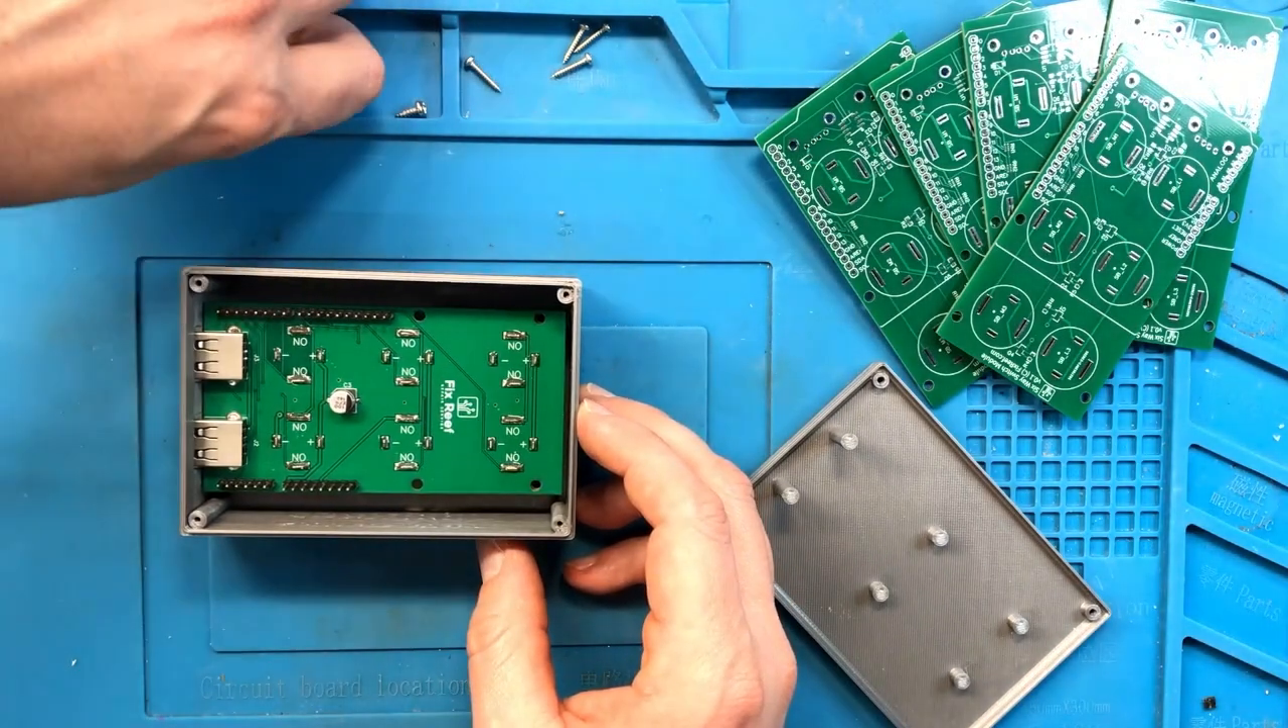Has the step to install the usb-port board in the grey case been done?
Yes.